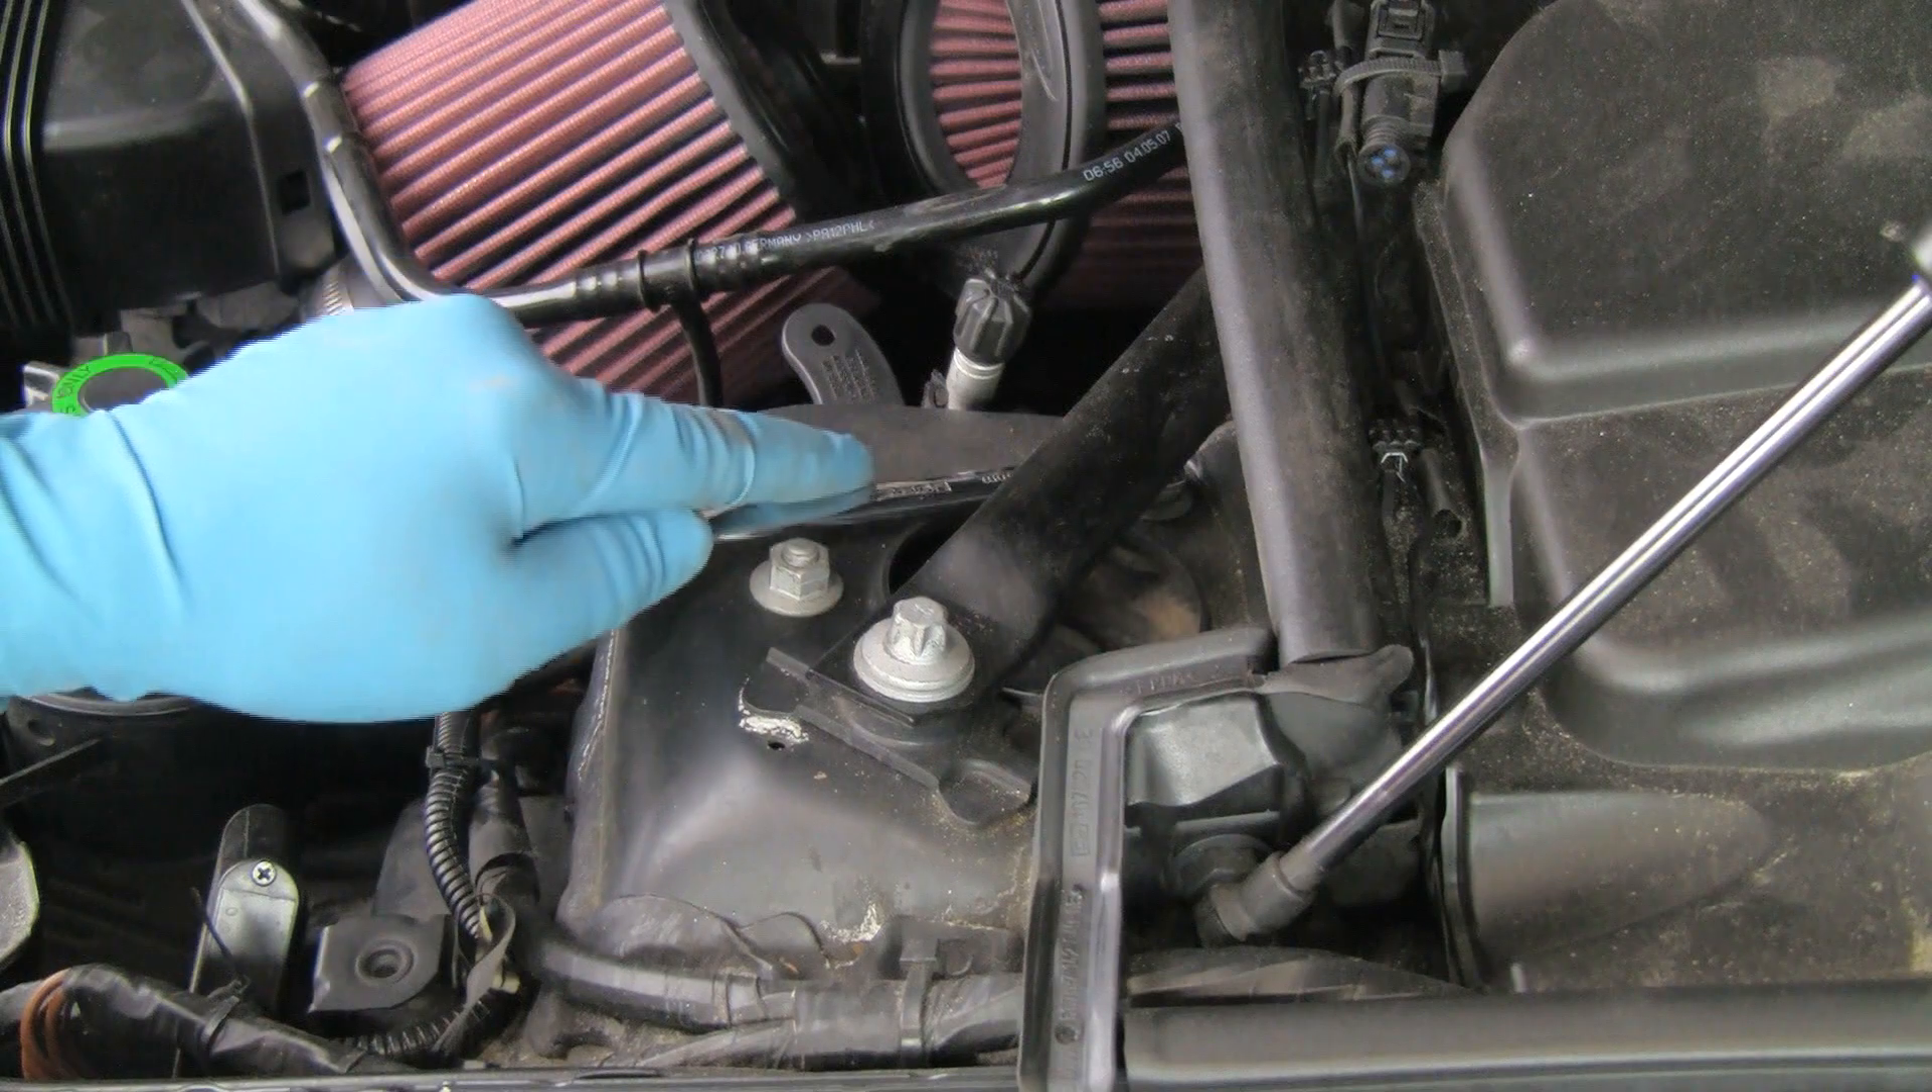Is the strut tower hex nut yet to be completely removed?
Yes.